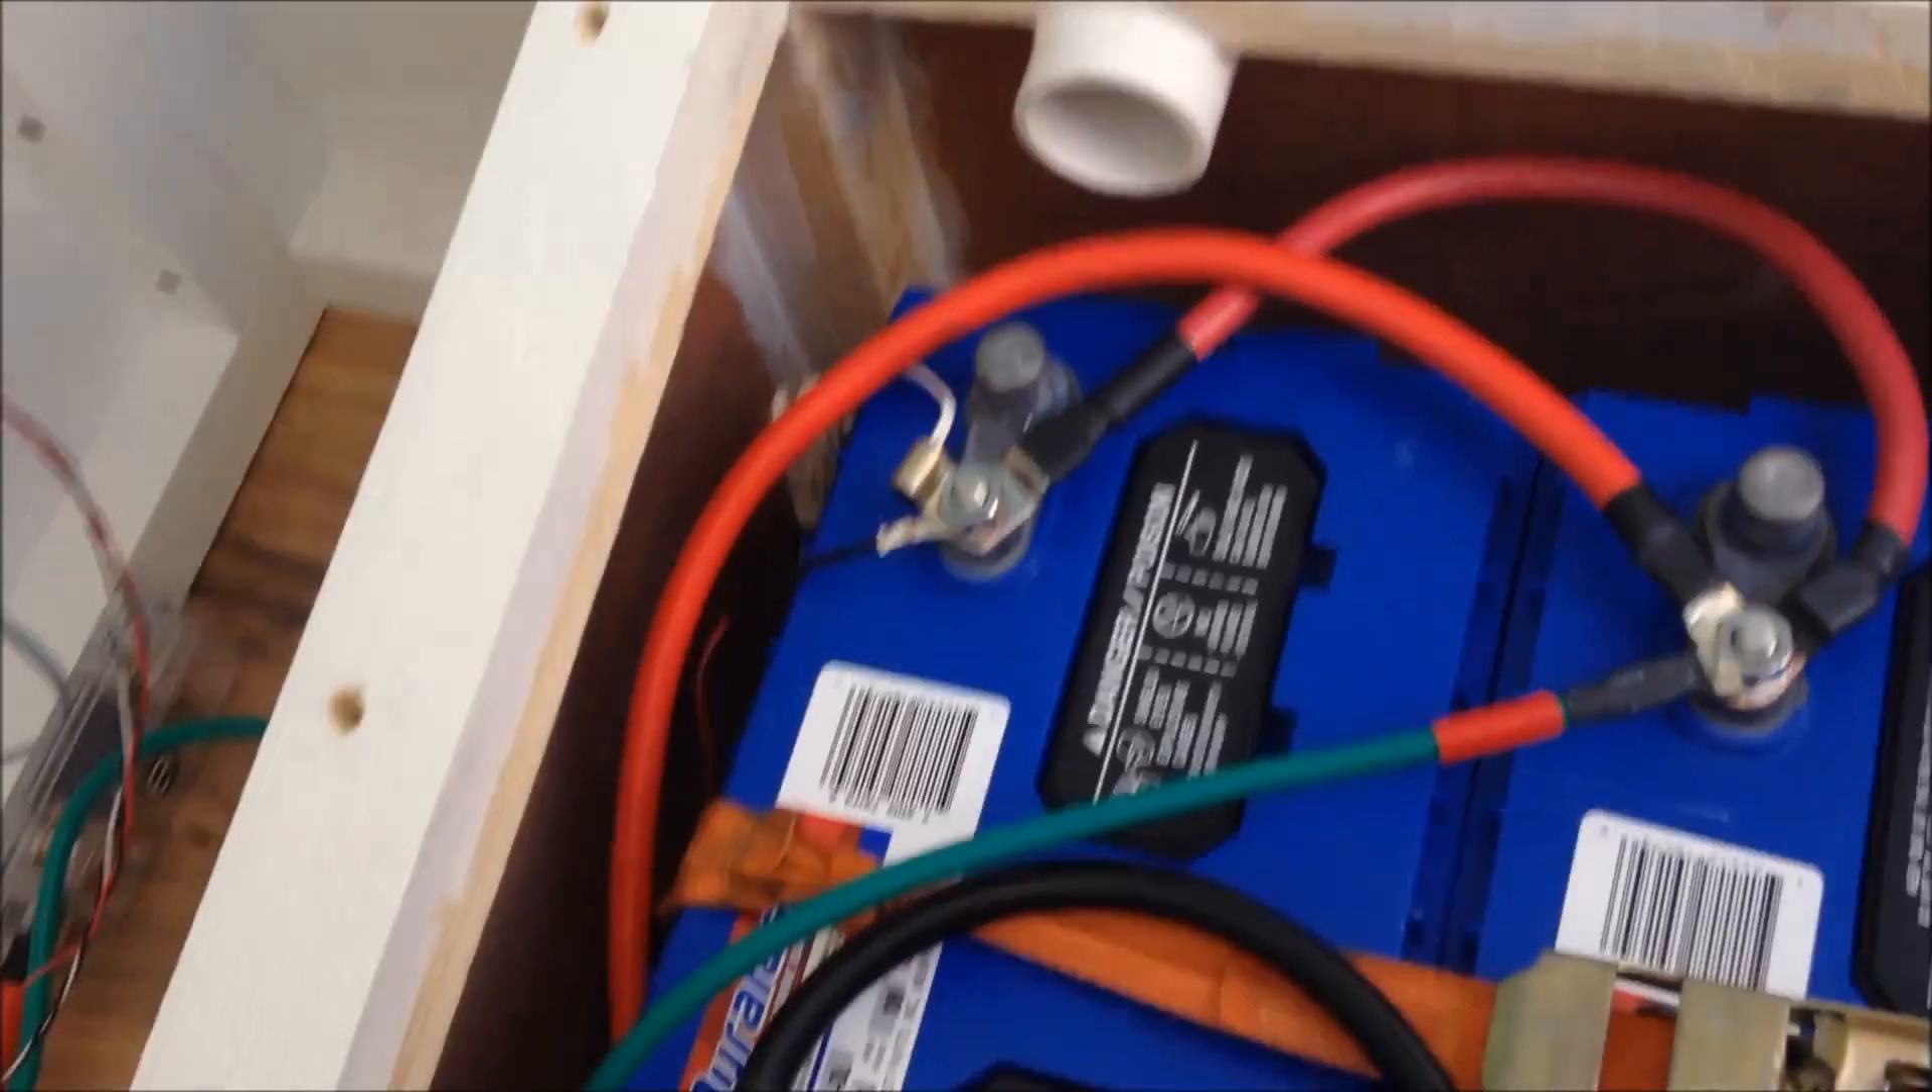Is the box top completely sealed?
No.